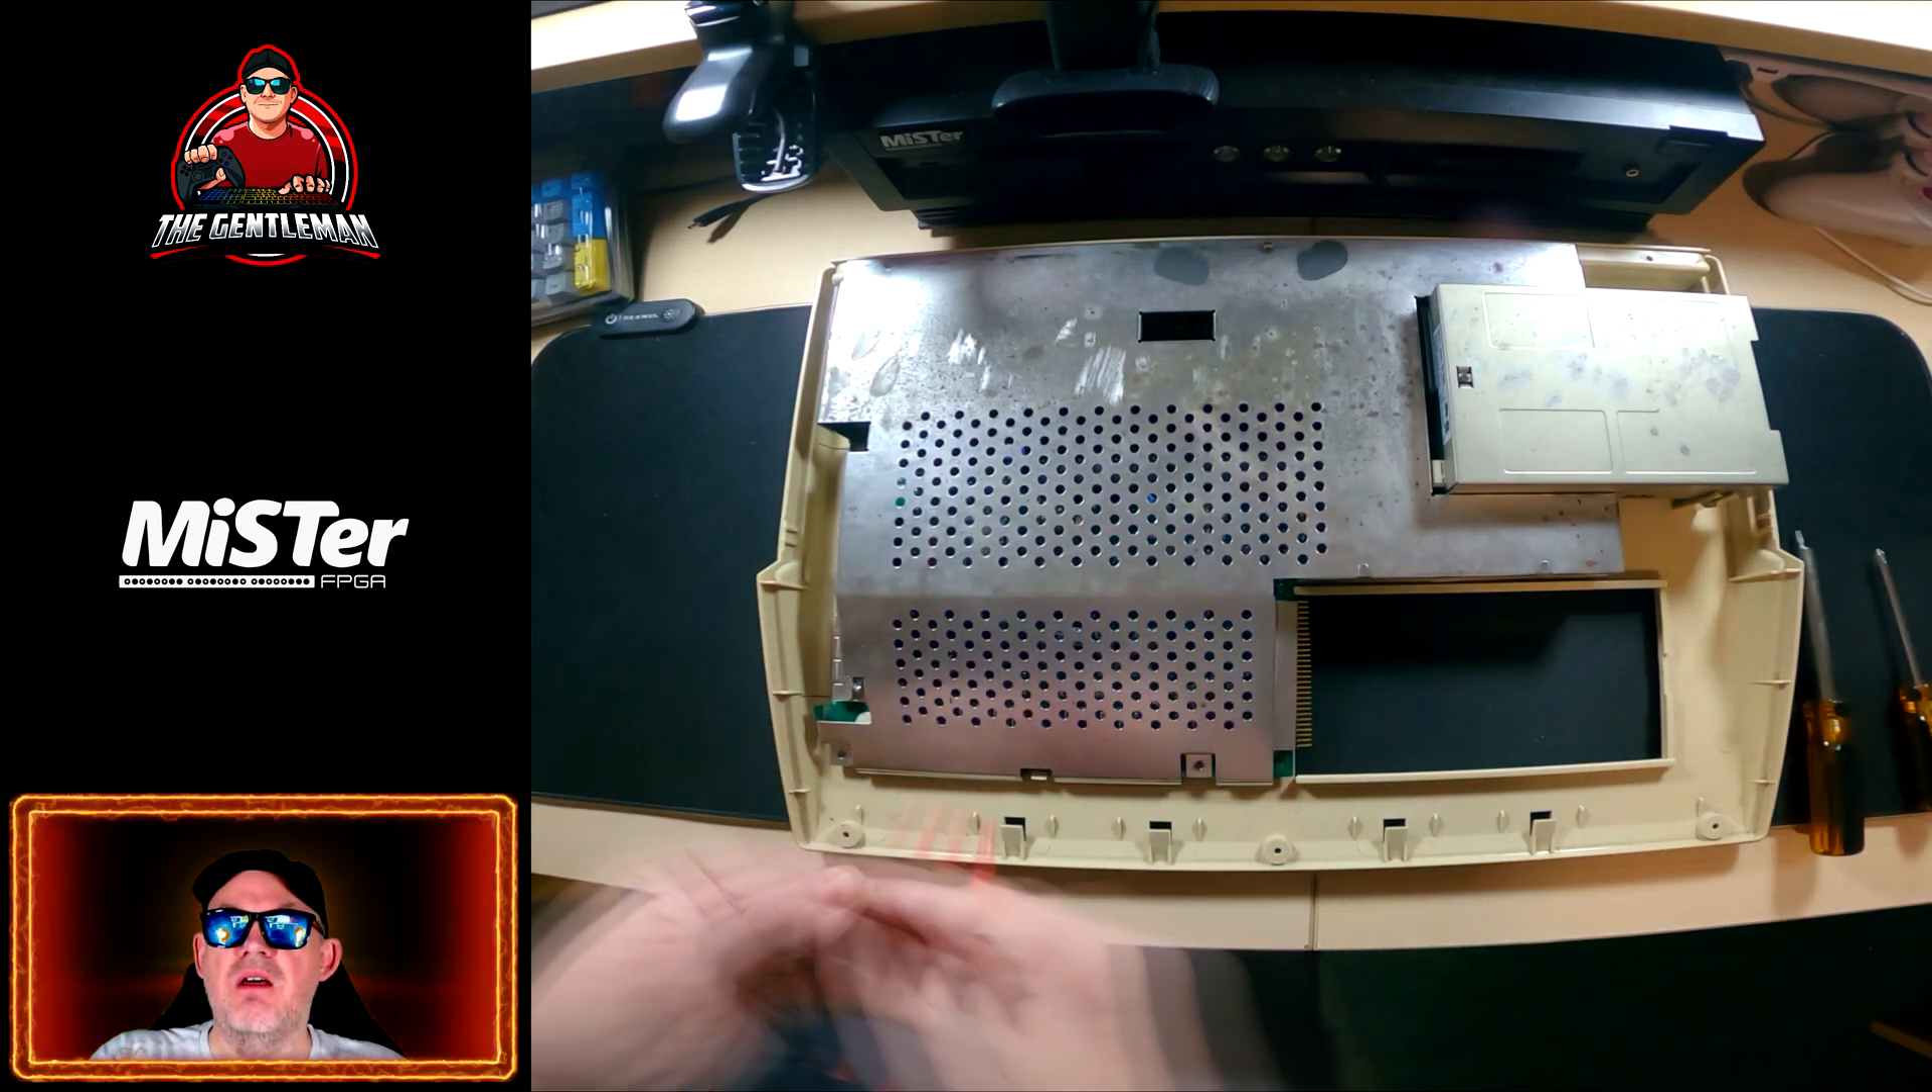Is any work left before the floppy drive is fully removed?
Yes.